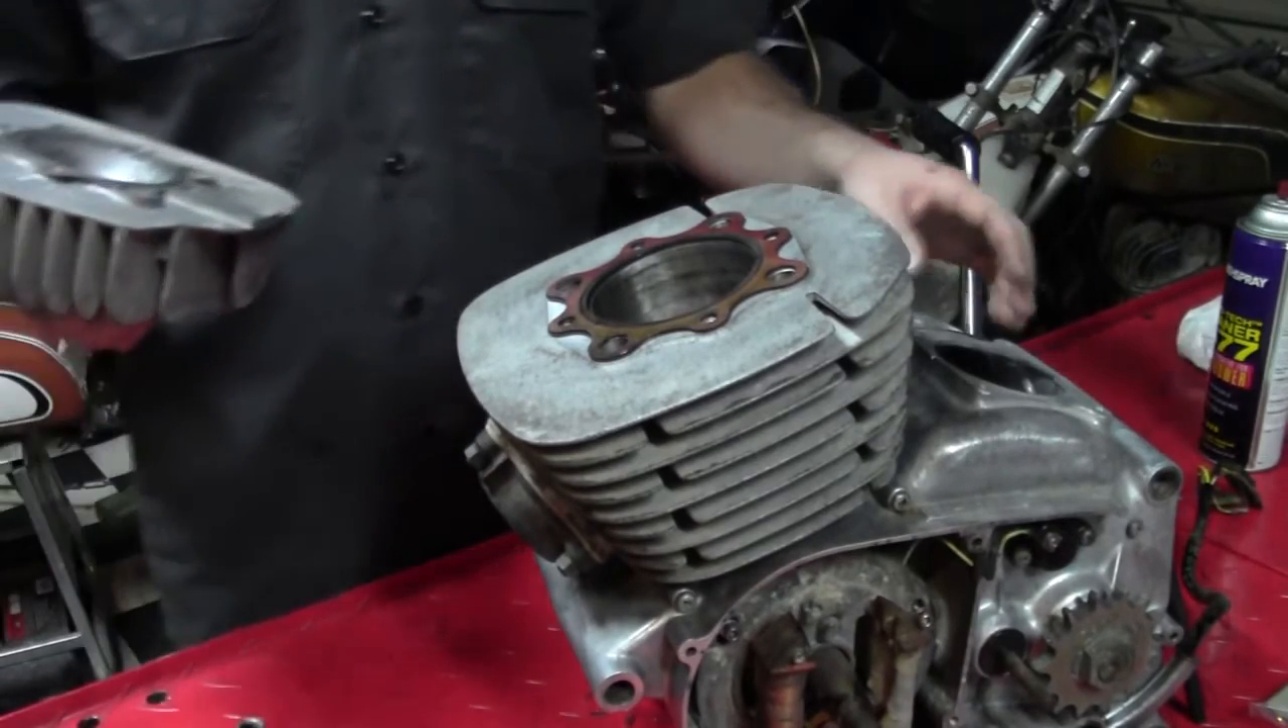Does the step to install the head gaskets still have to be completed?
No.